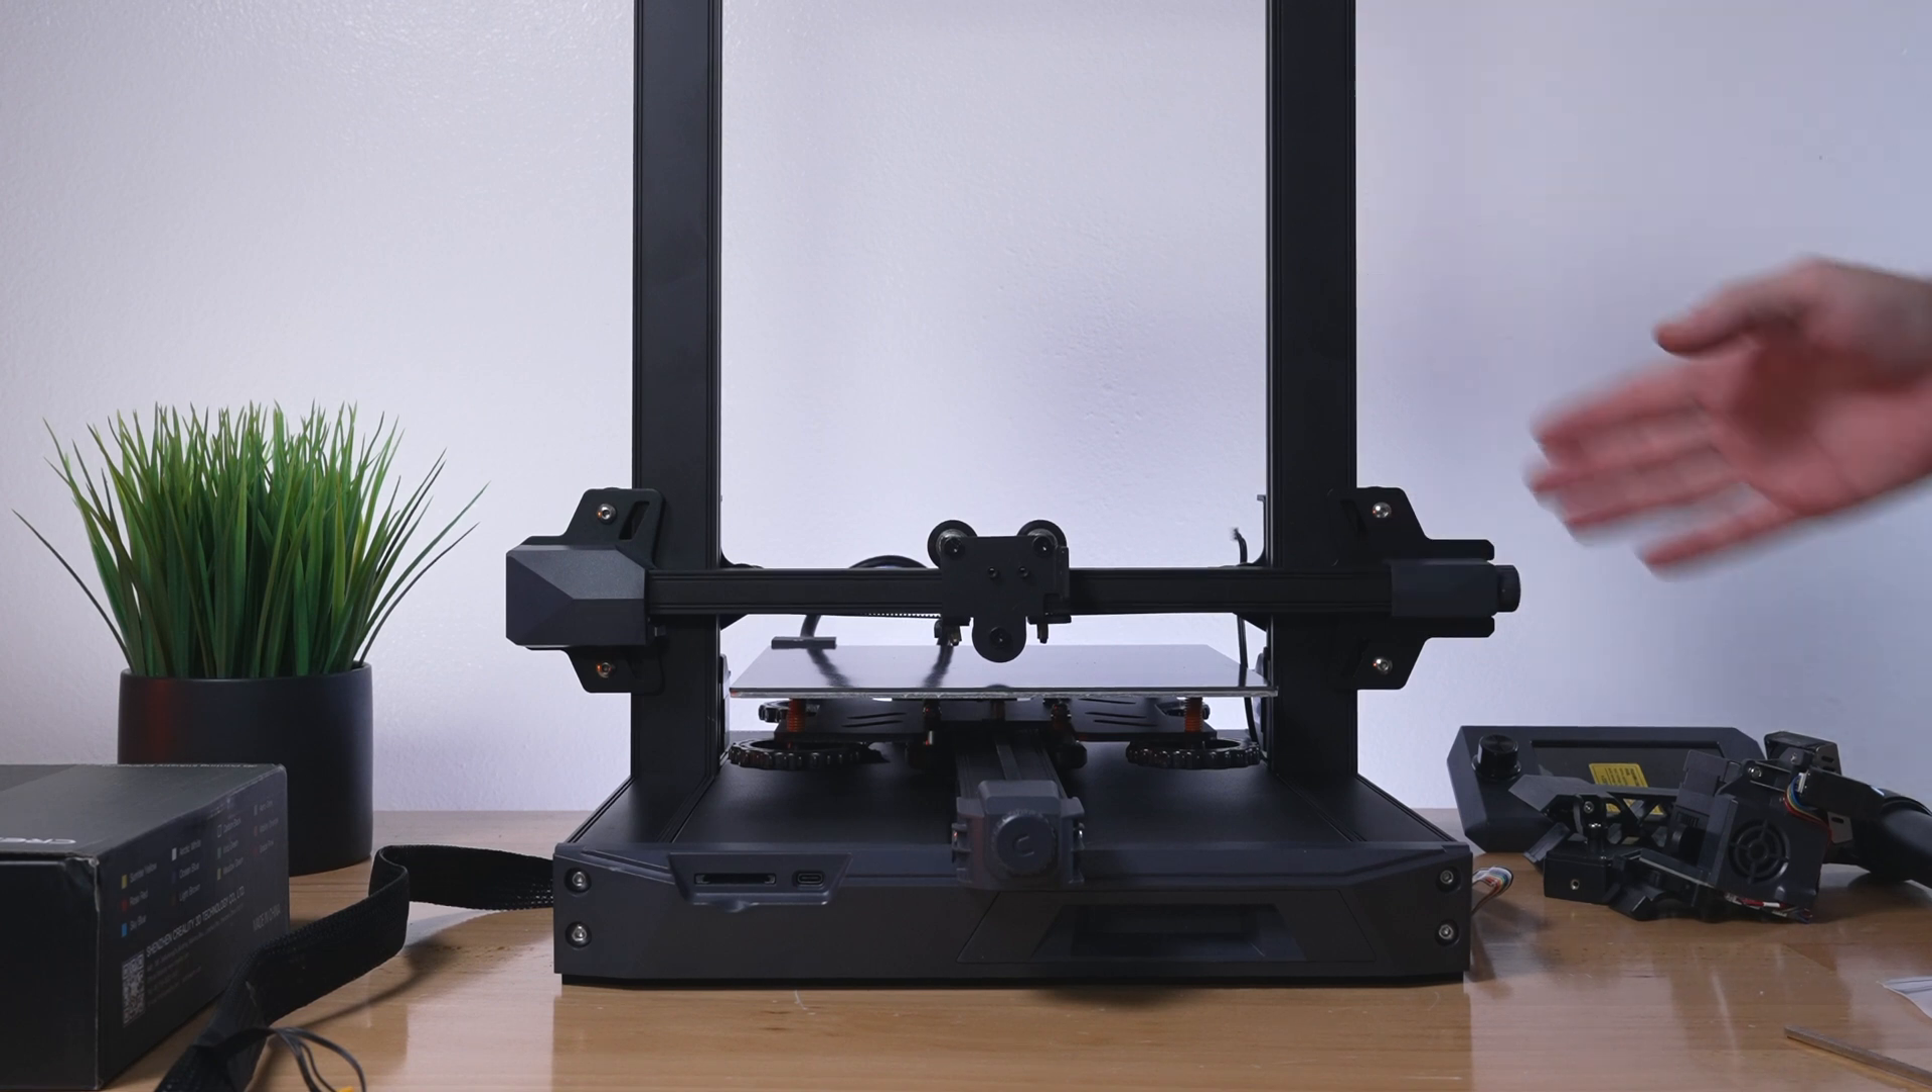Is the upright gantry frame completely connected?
Yes.